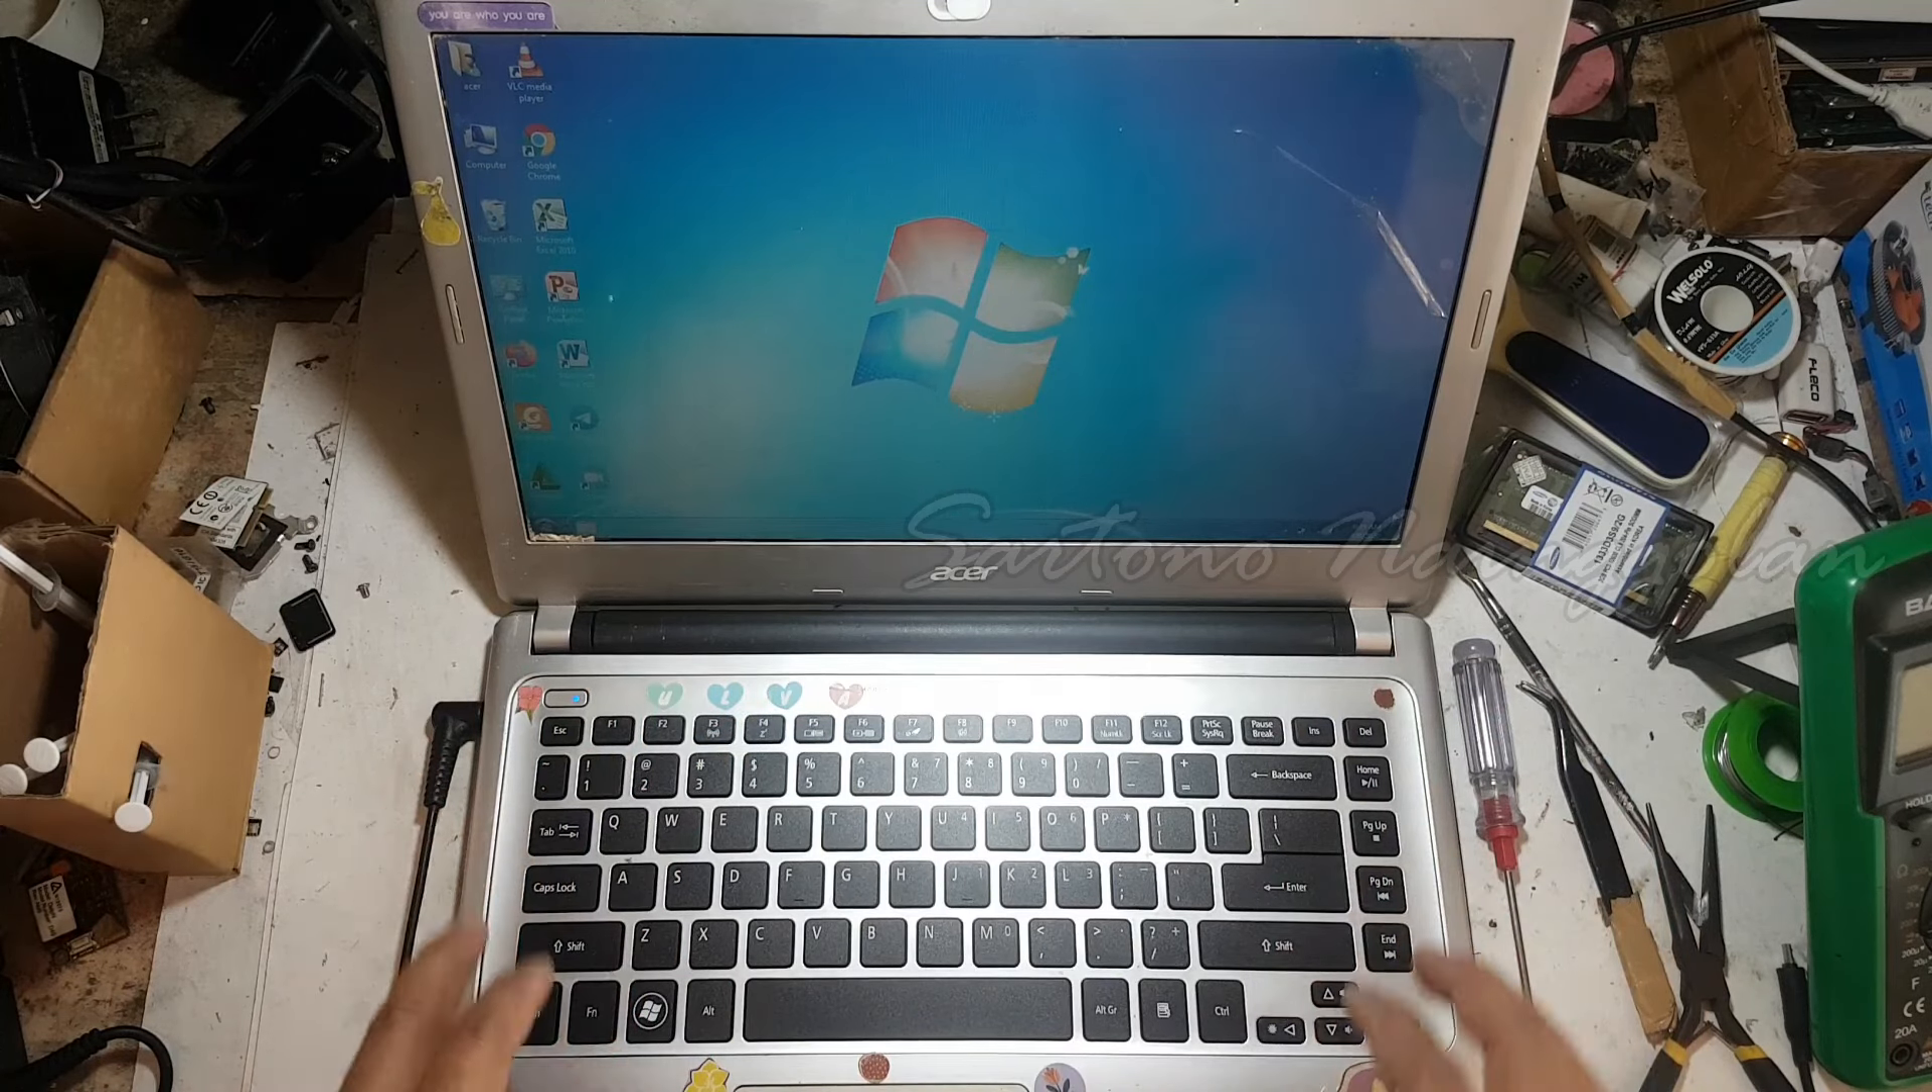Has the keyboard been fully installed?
Yes.